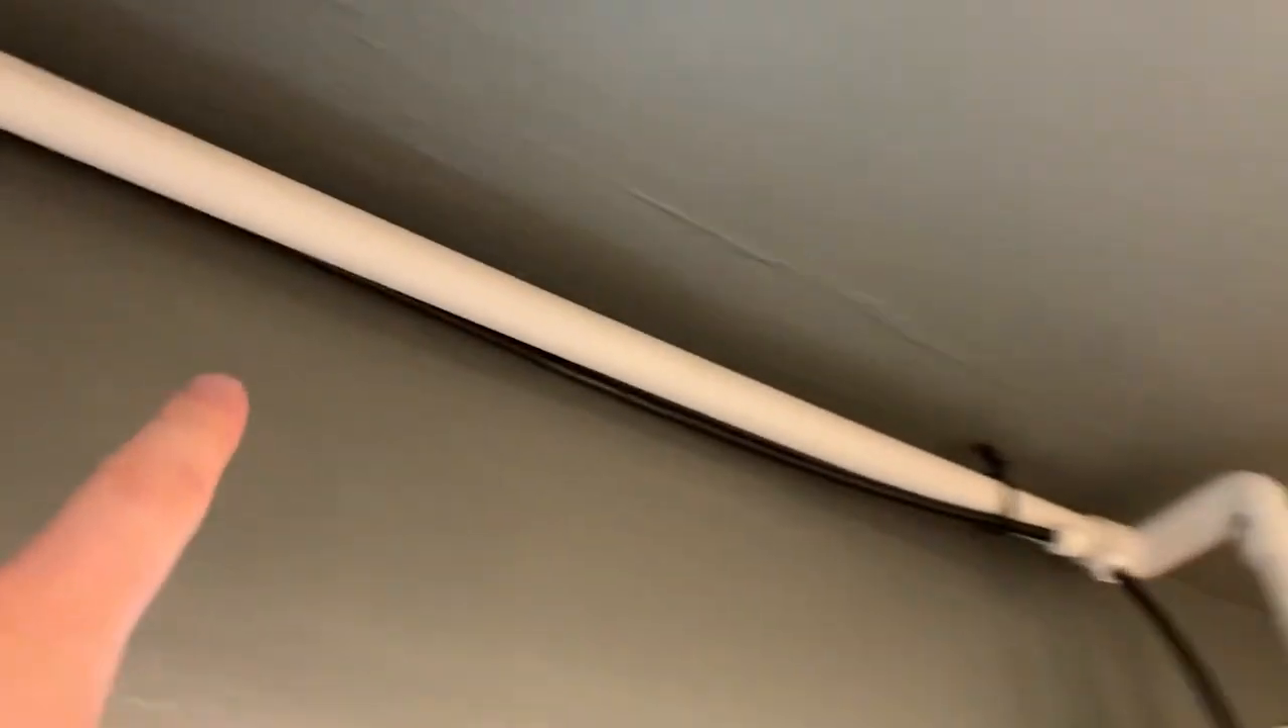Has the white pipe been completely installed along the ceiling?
Yes.